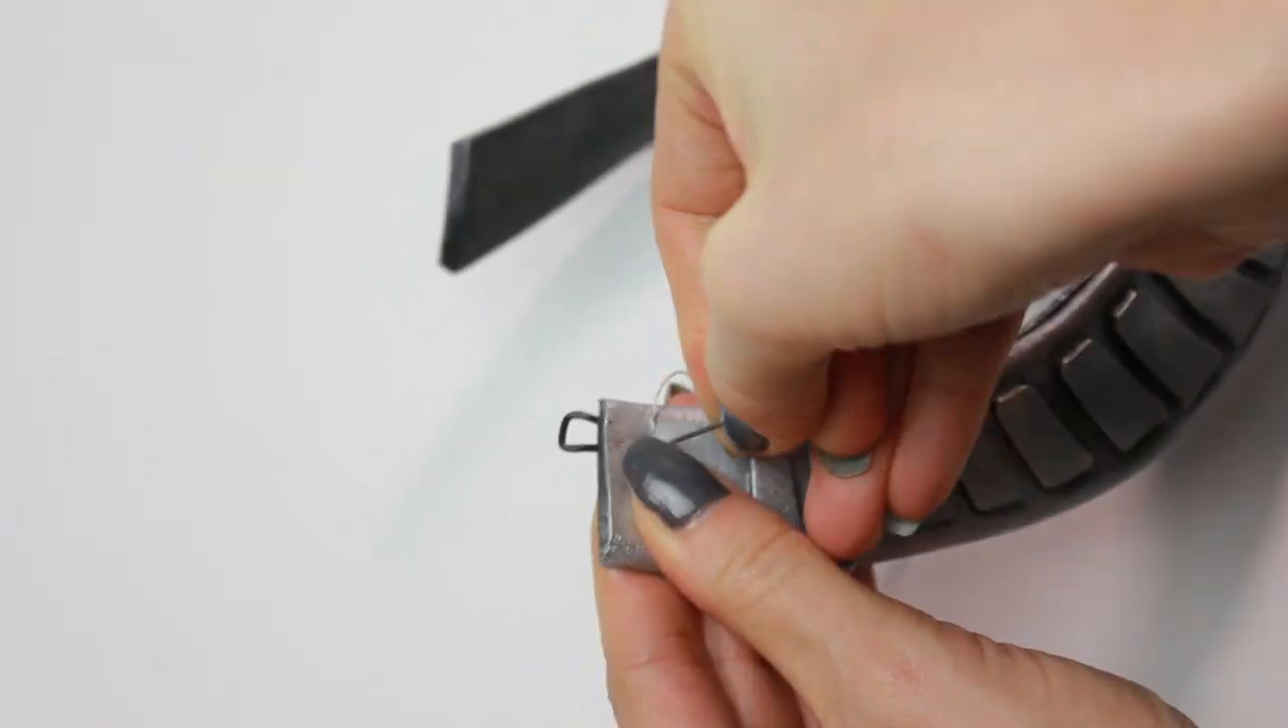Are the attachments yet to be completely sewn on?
Yes.